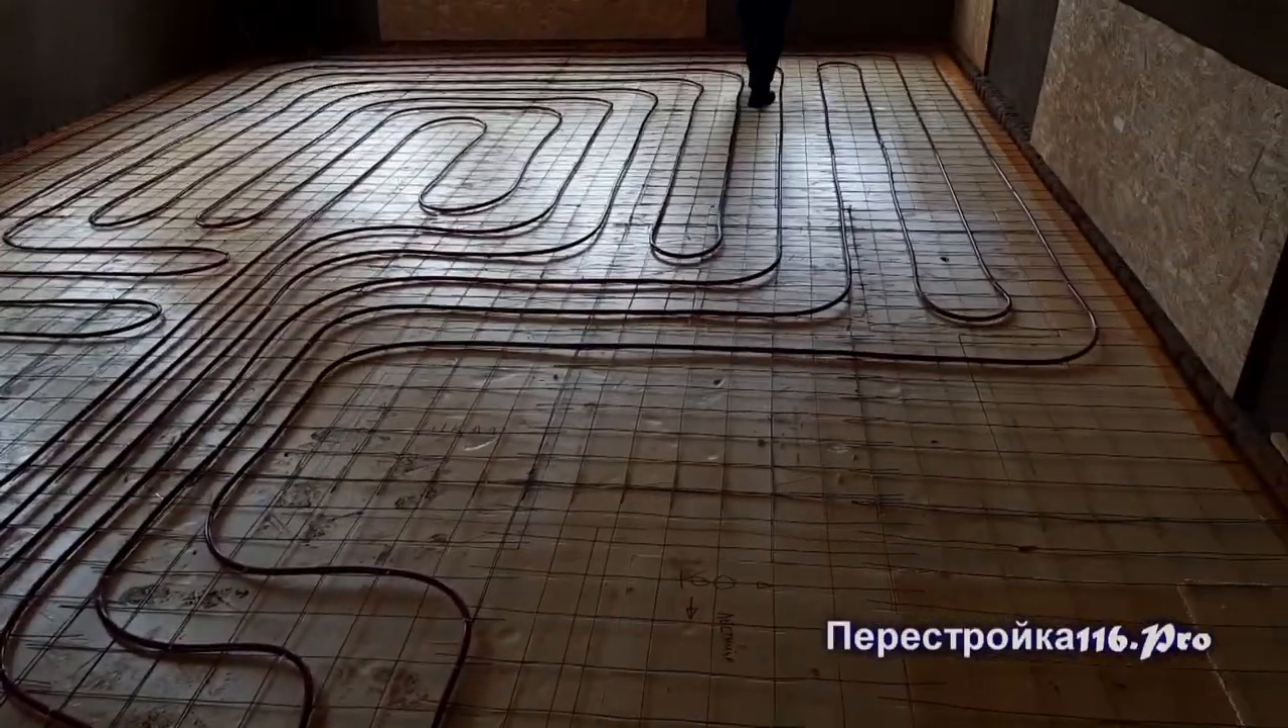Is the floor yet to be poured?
Yes.